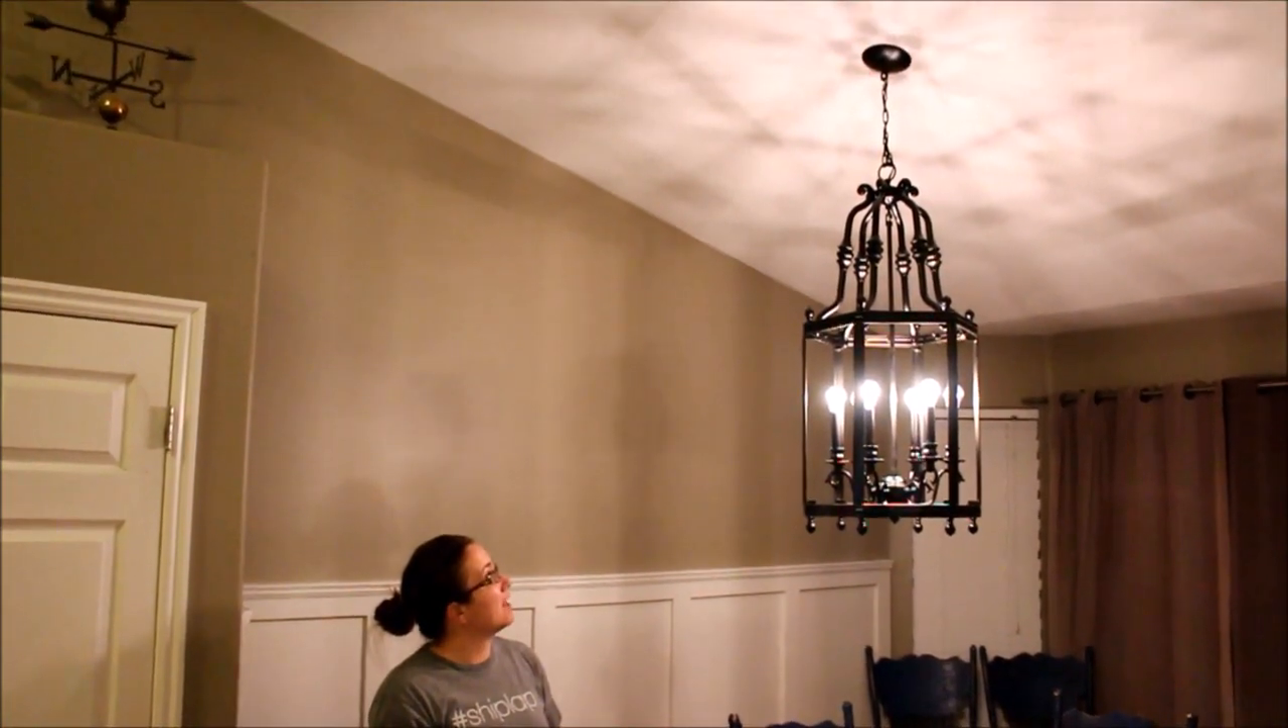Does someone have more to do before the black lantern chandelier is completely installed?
No.